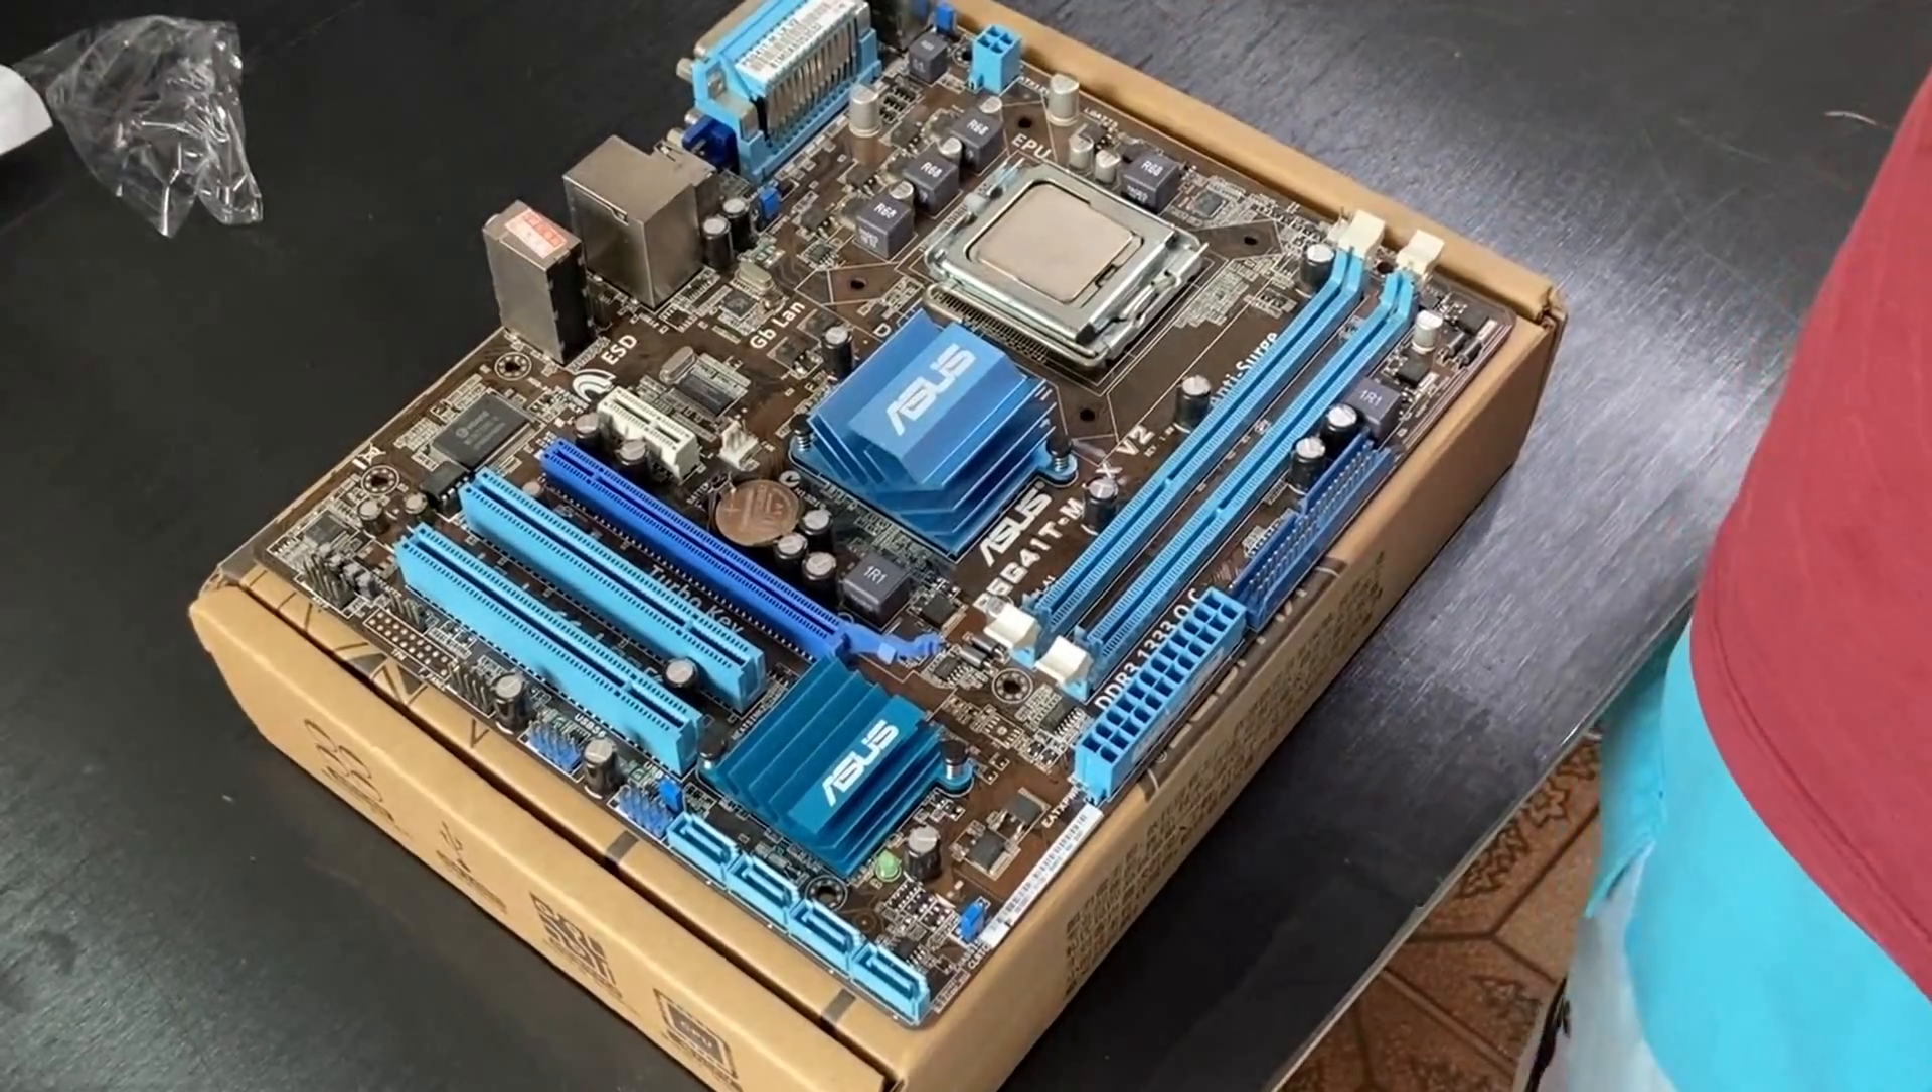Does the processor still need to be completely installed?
No.